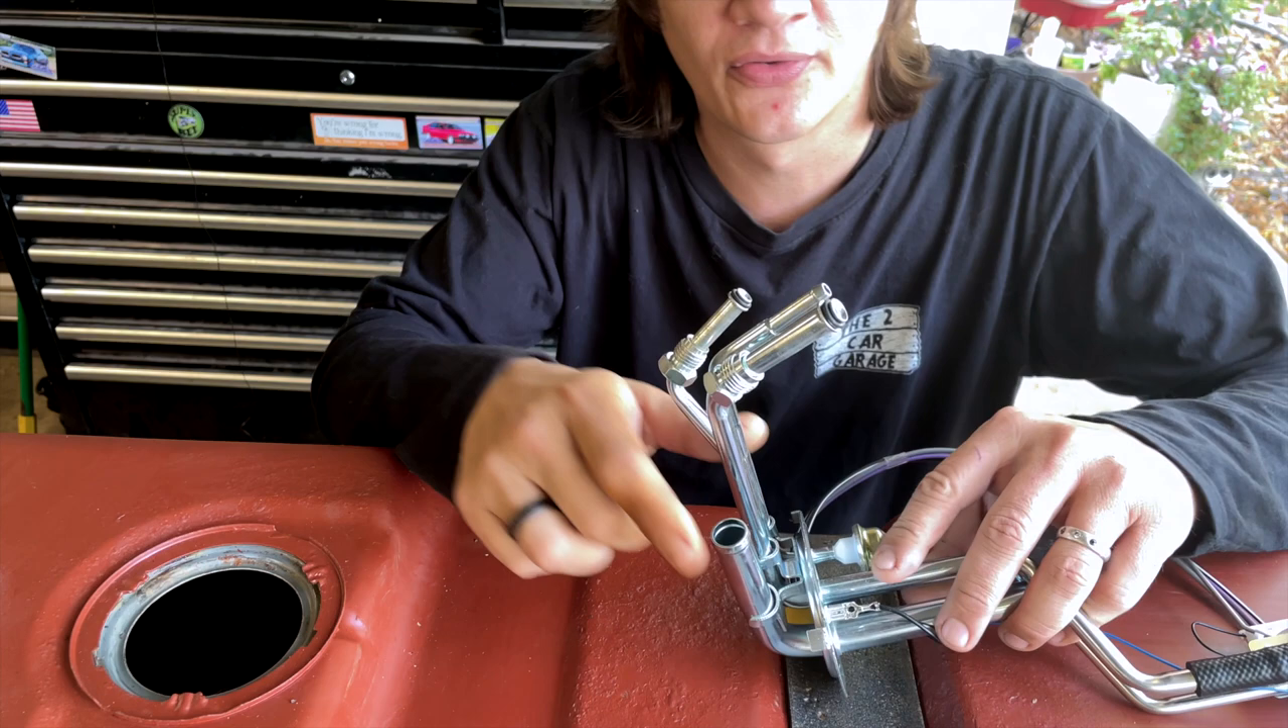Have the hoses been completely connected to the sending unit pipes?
No.